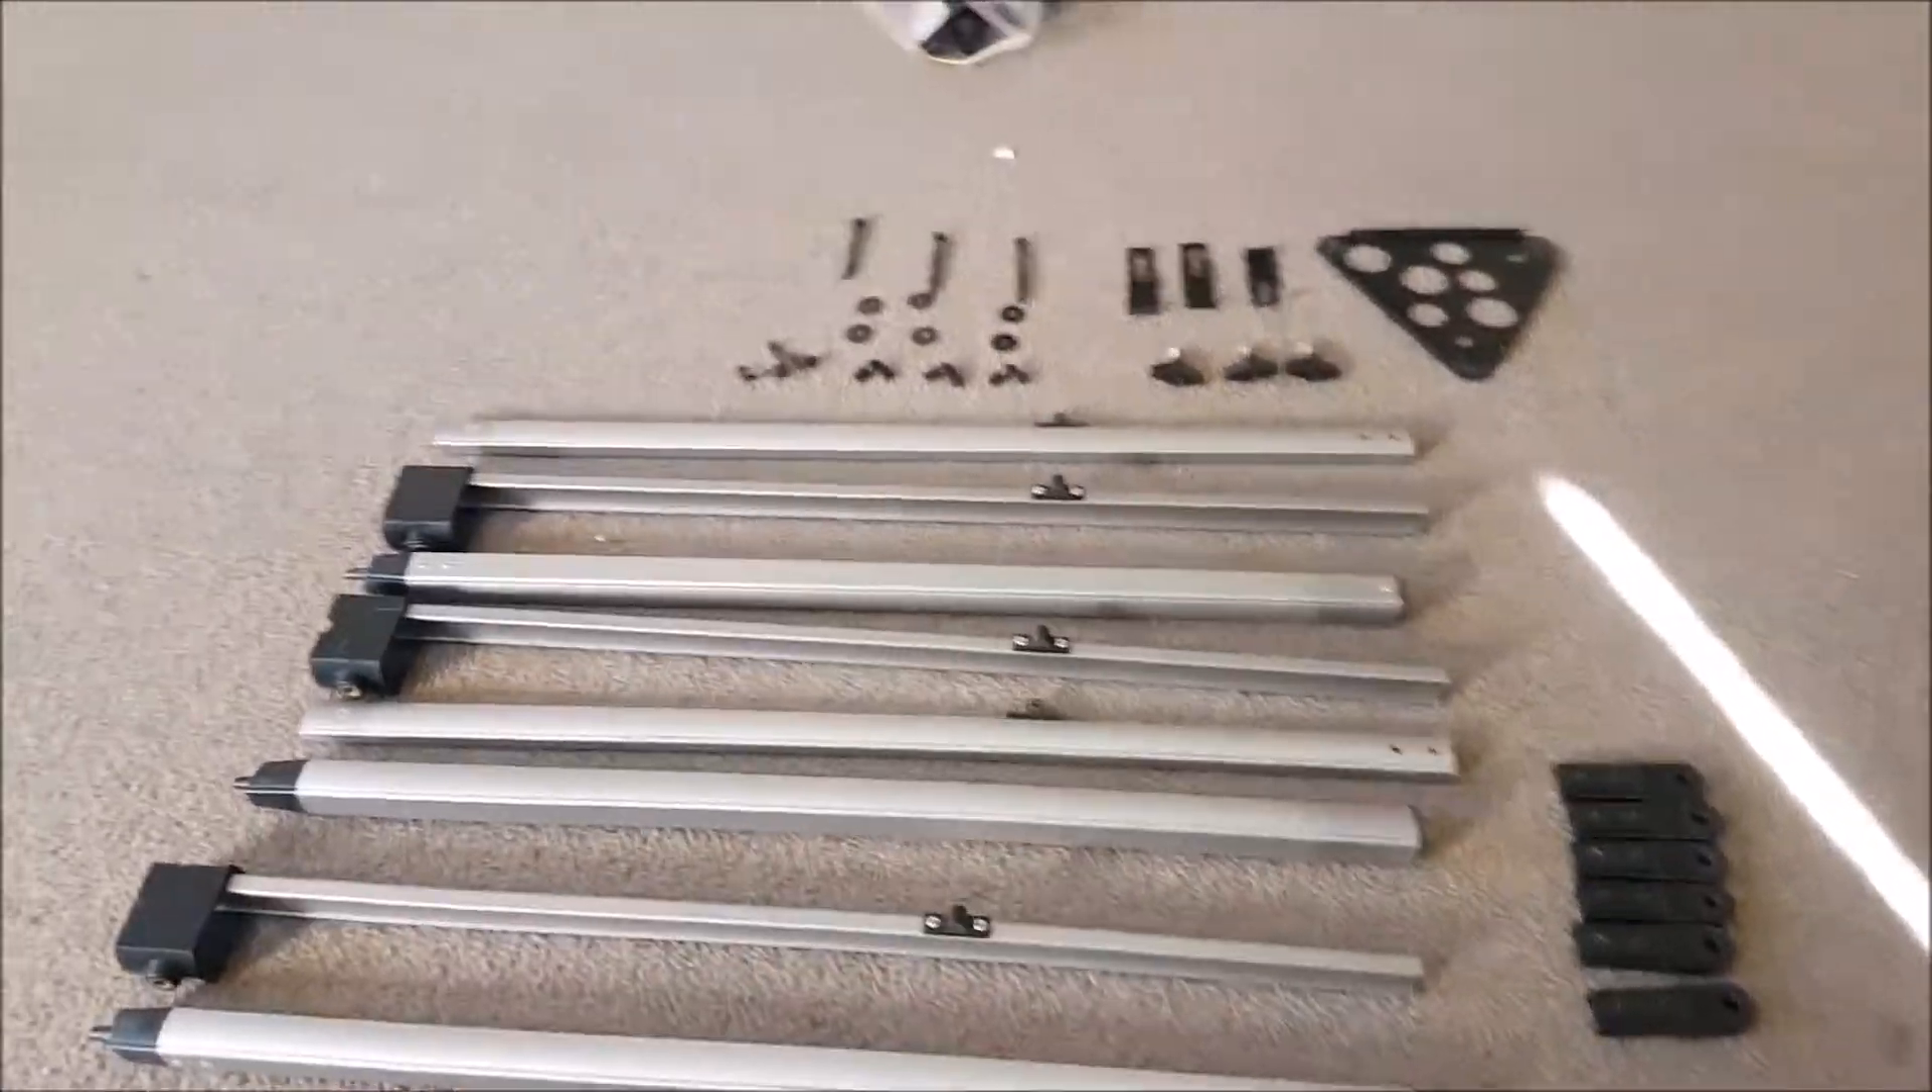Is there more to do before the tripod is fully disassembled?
No.